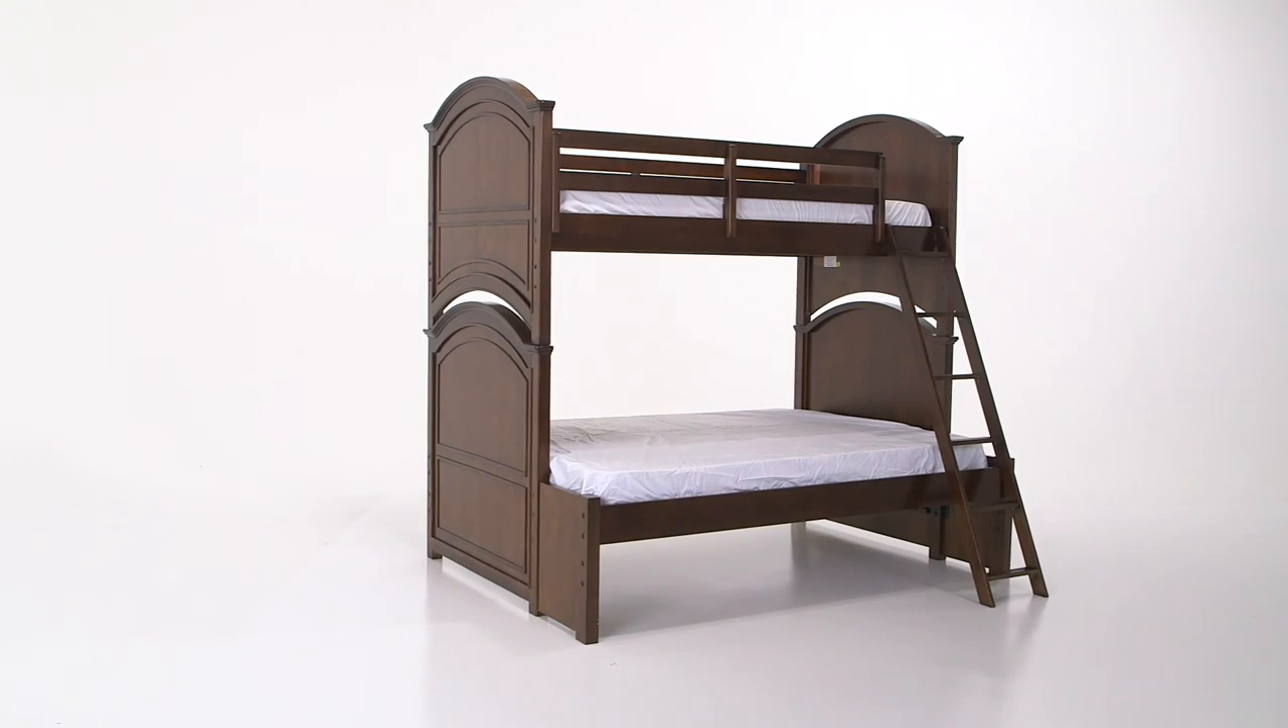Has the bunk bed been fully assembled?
Yes.